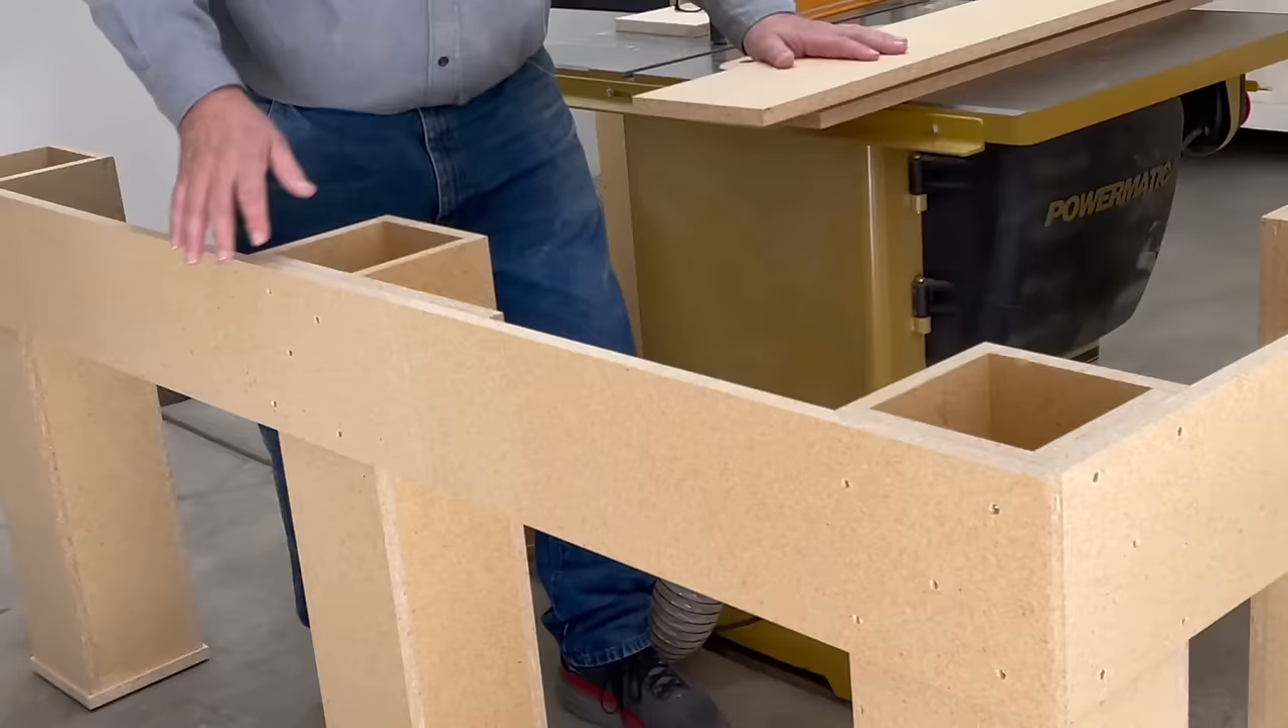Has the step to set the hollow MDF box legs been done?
Yes.